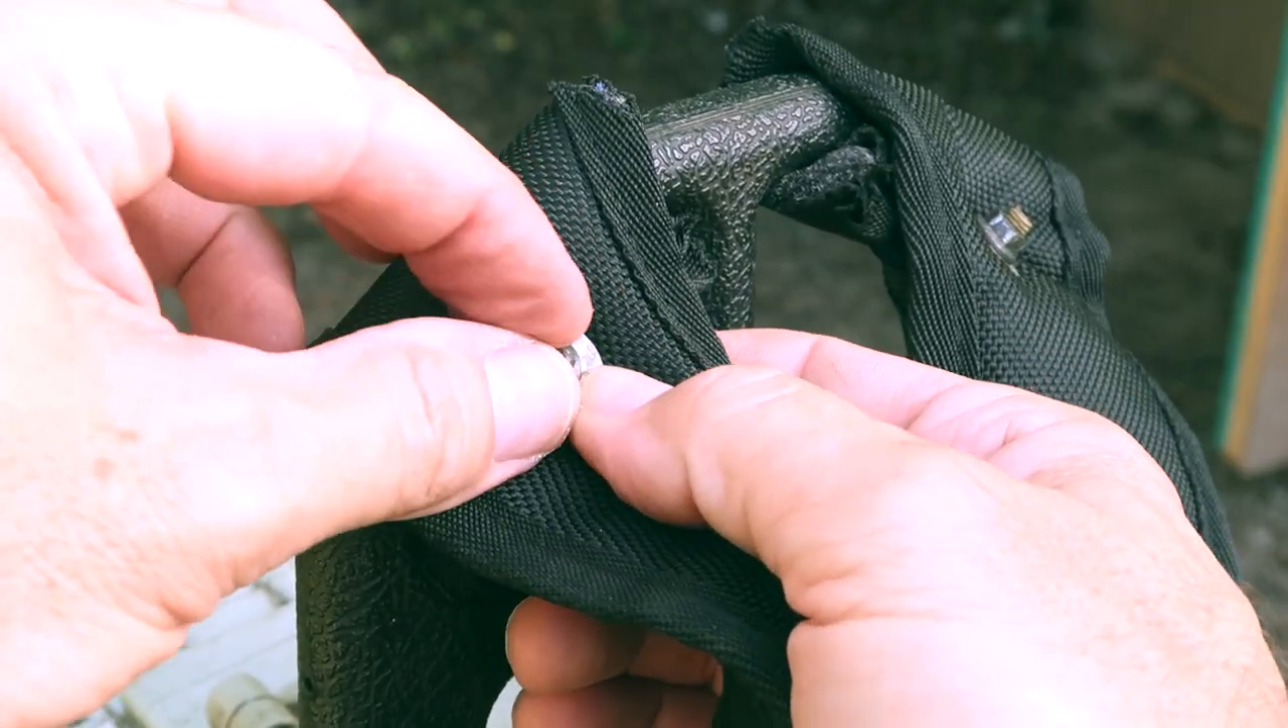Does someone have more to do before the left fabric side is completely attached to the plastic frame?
Yes.